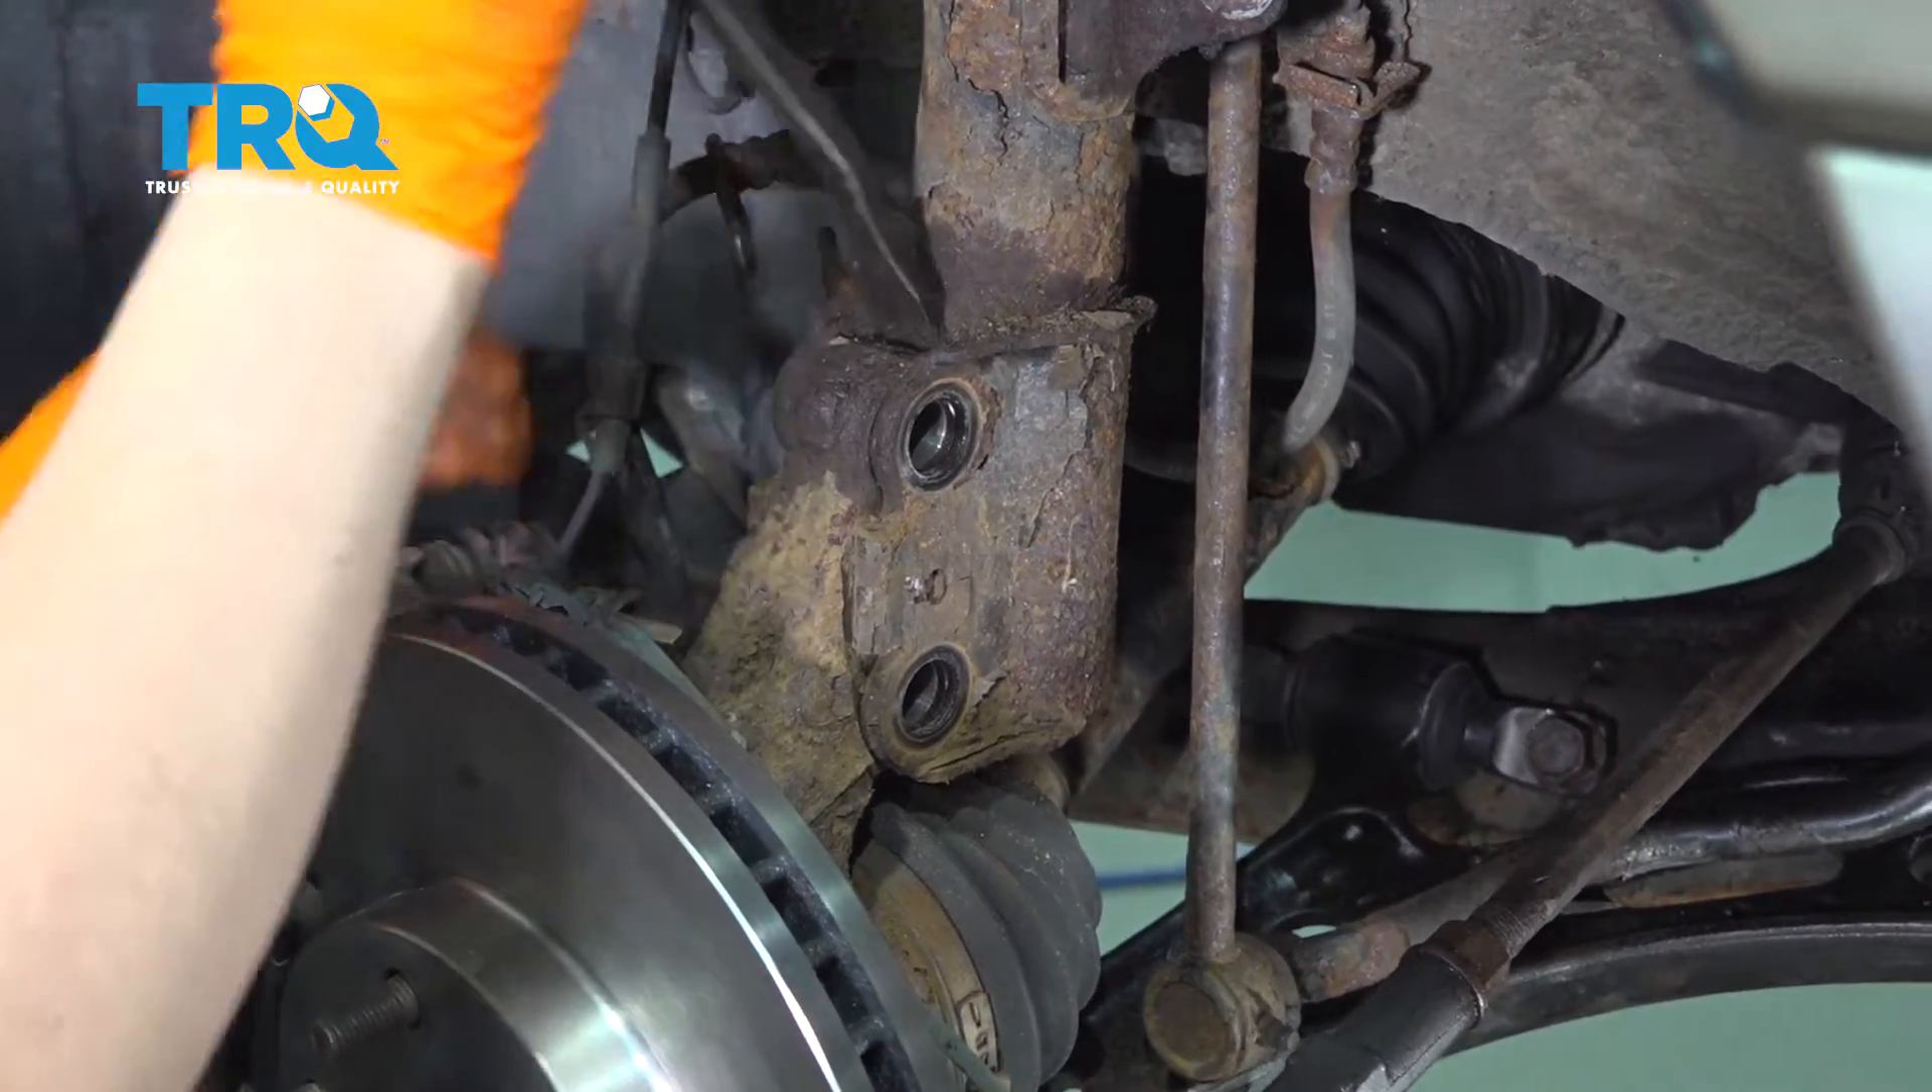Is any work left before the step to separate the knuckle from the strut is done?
Yes.